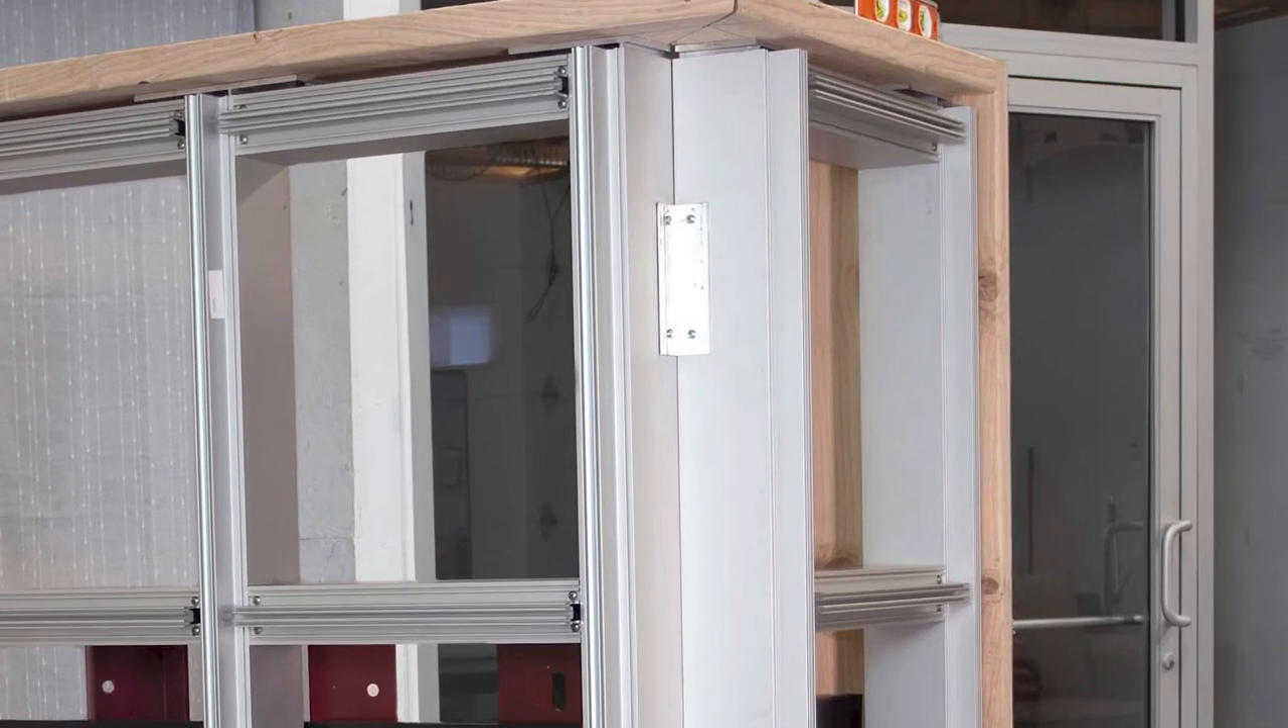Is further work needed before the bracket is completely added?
No.